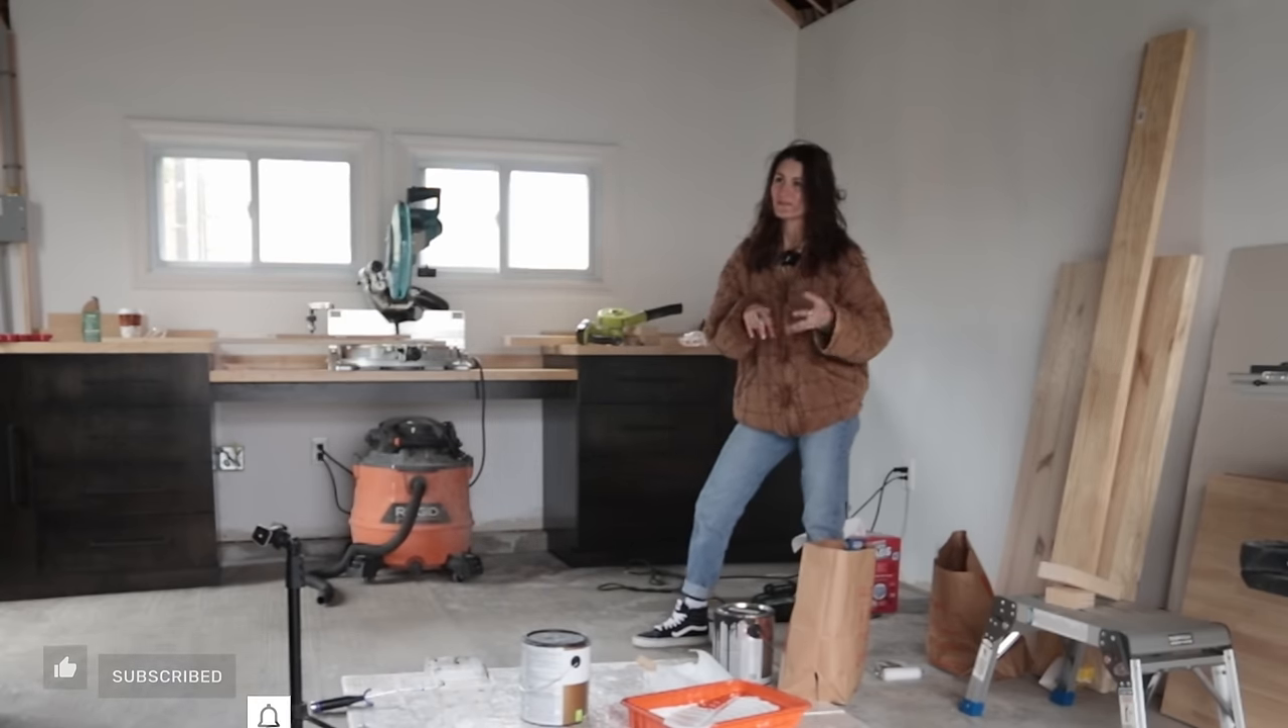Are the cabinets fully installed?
Yes.